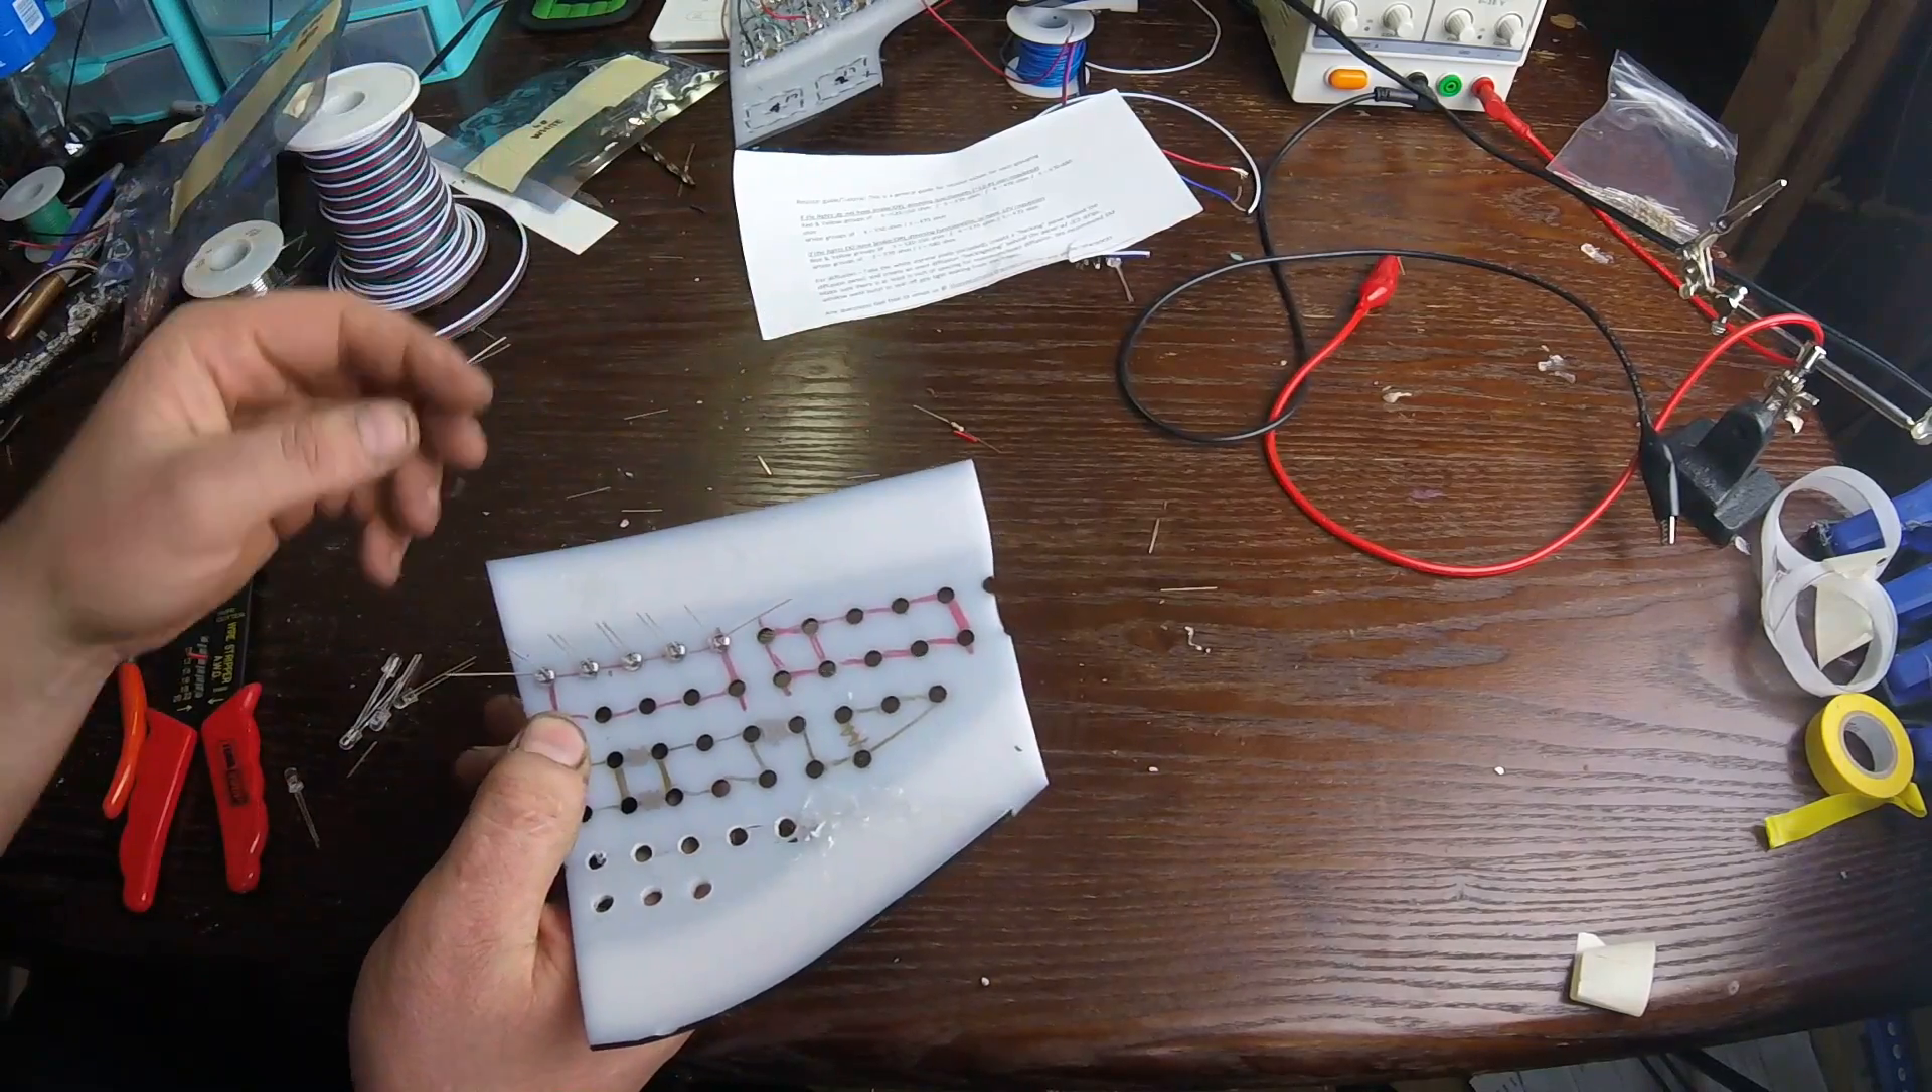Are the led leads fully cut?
No.